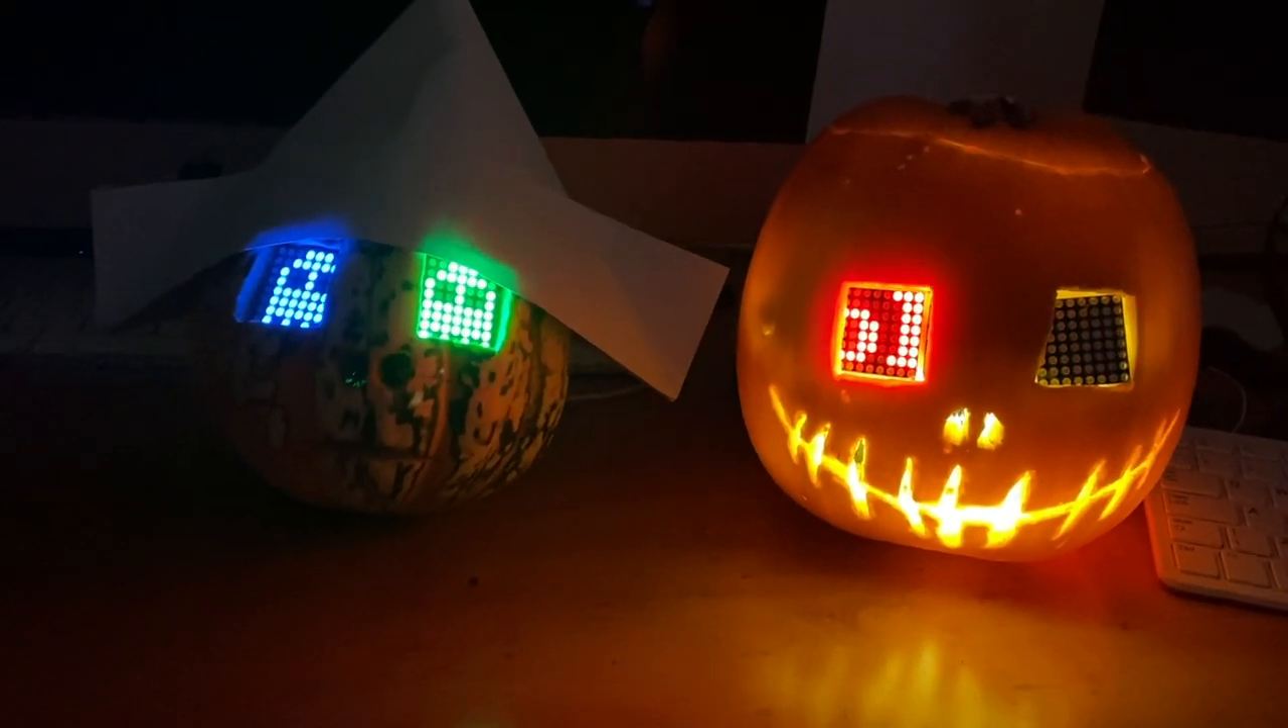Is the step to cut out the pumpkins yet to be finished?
No.